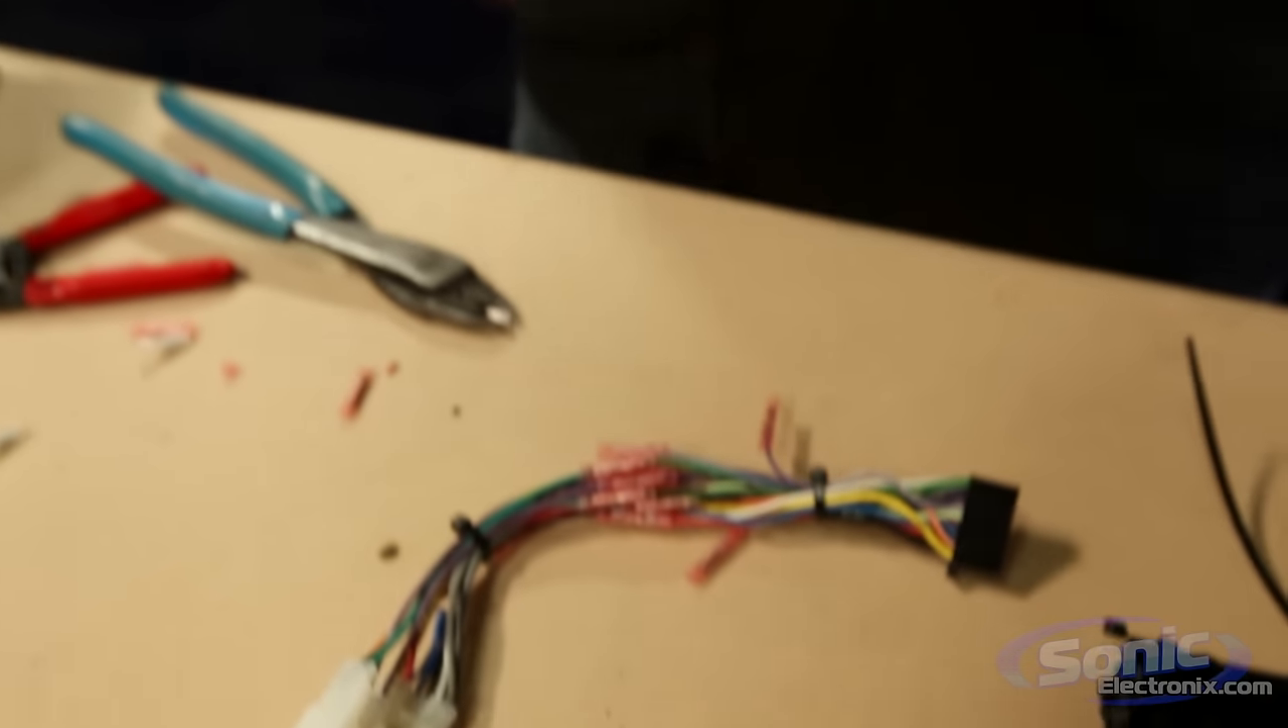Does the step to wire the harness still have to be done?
No.